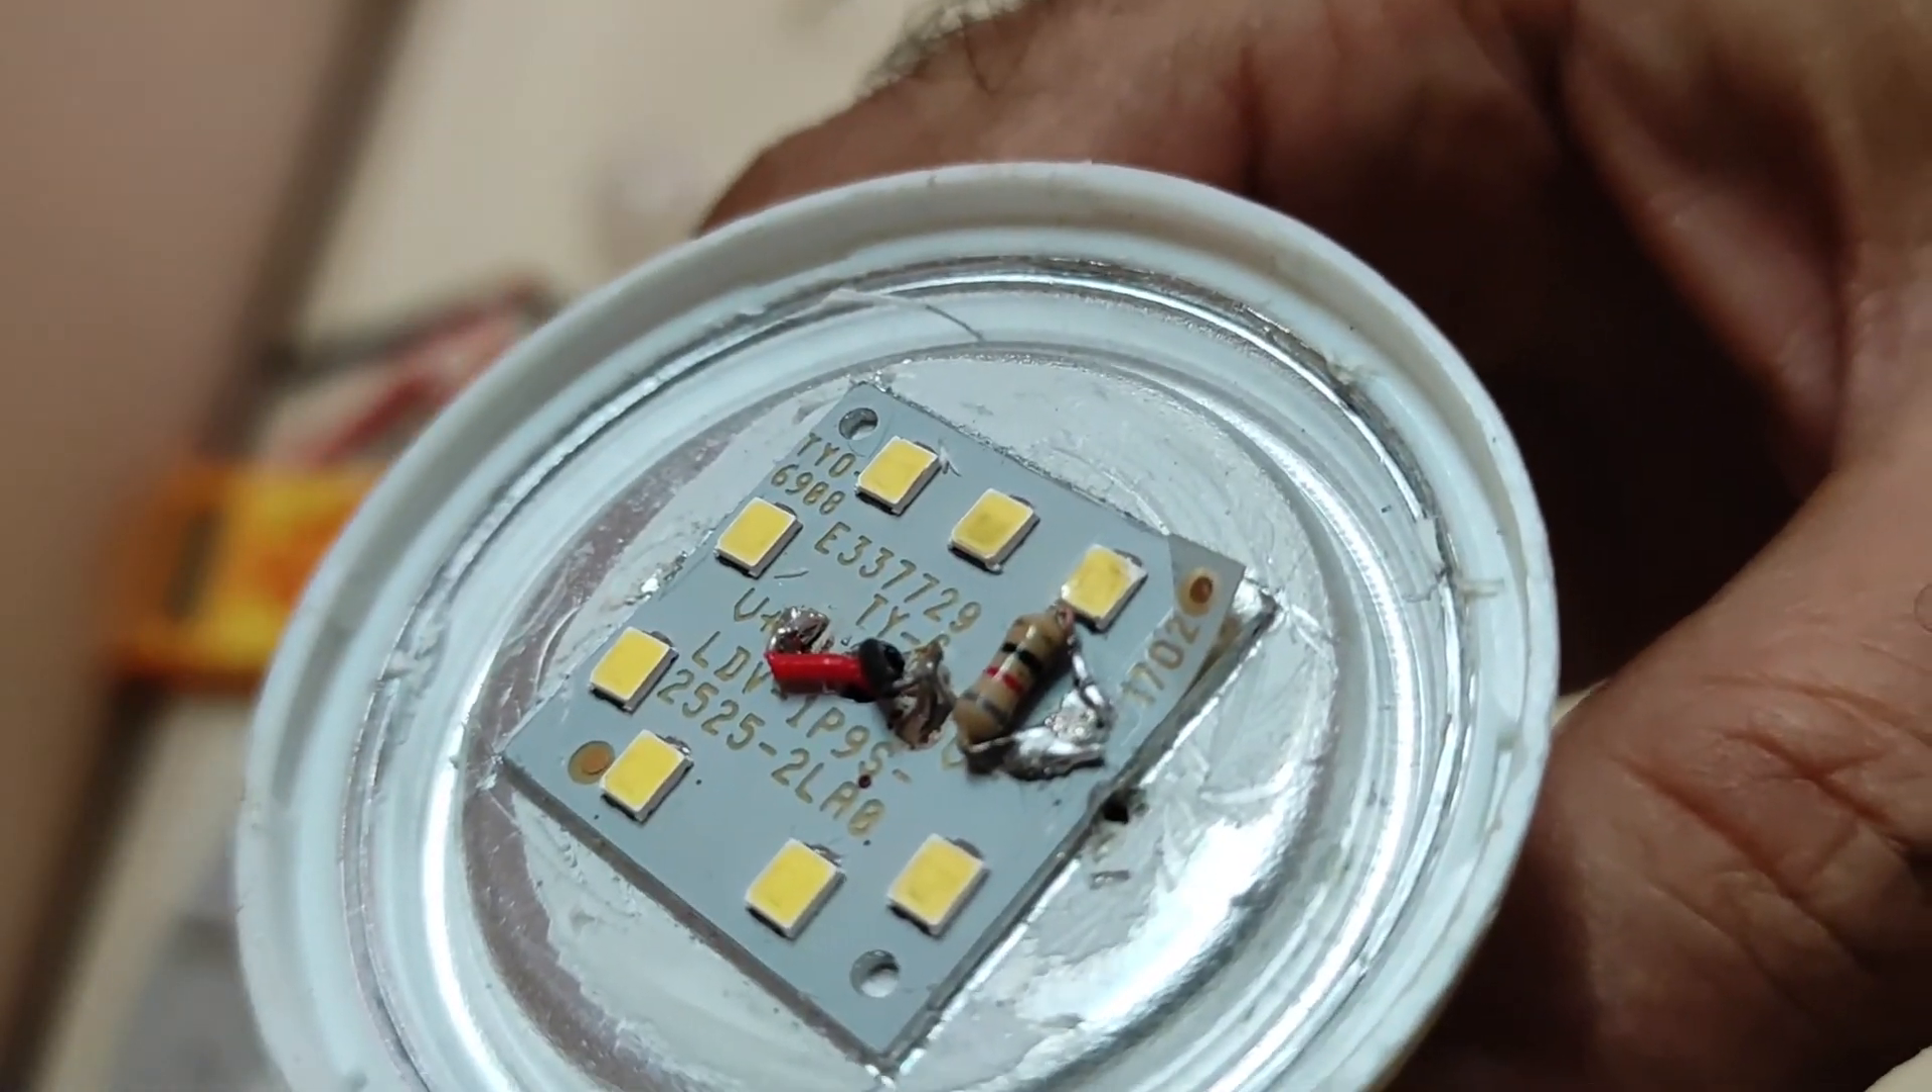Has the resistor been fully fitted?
Yes.